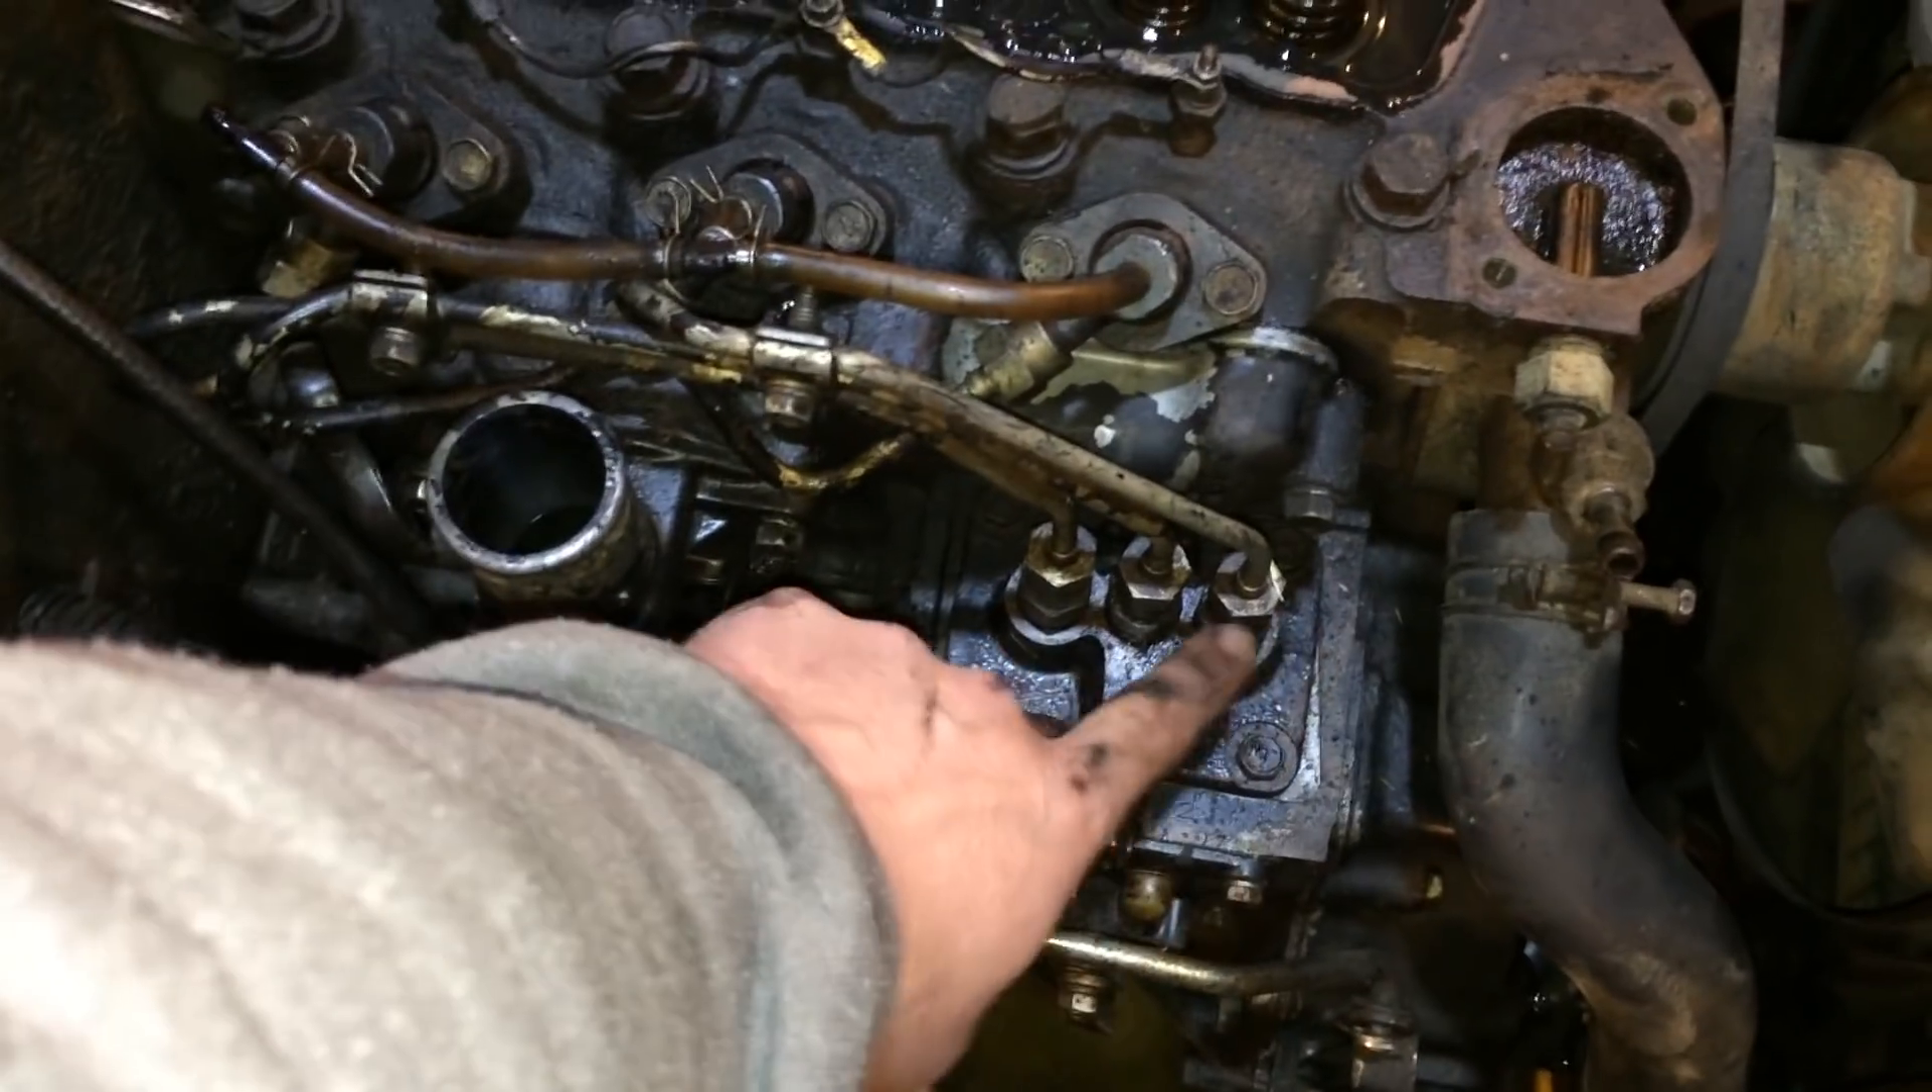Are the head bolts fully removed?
No.